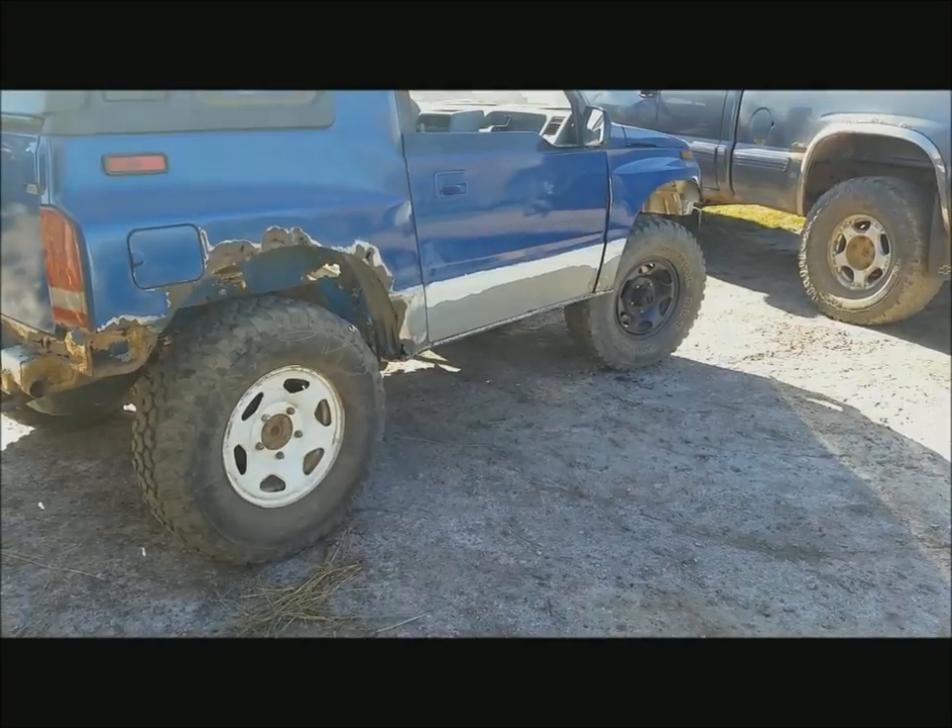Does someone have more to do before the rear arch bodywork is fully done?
Yes.